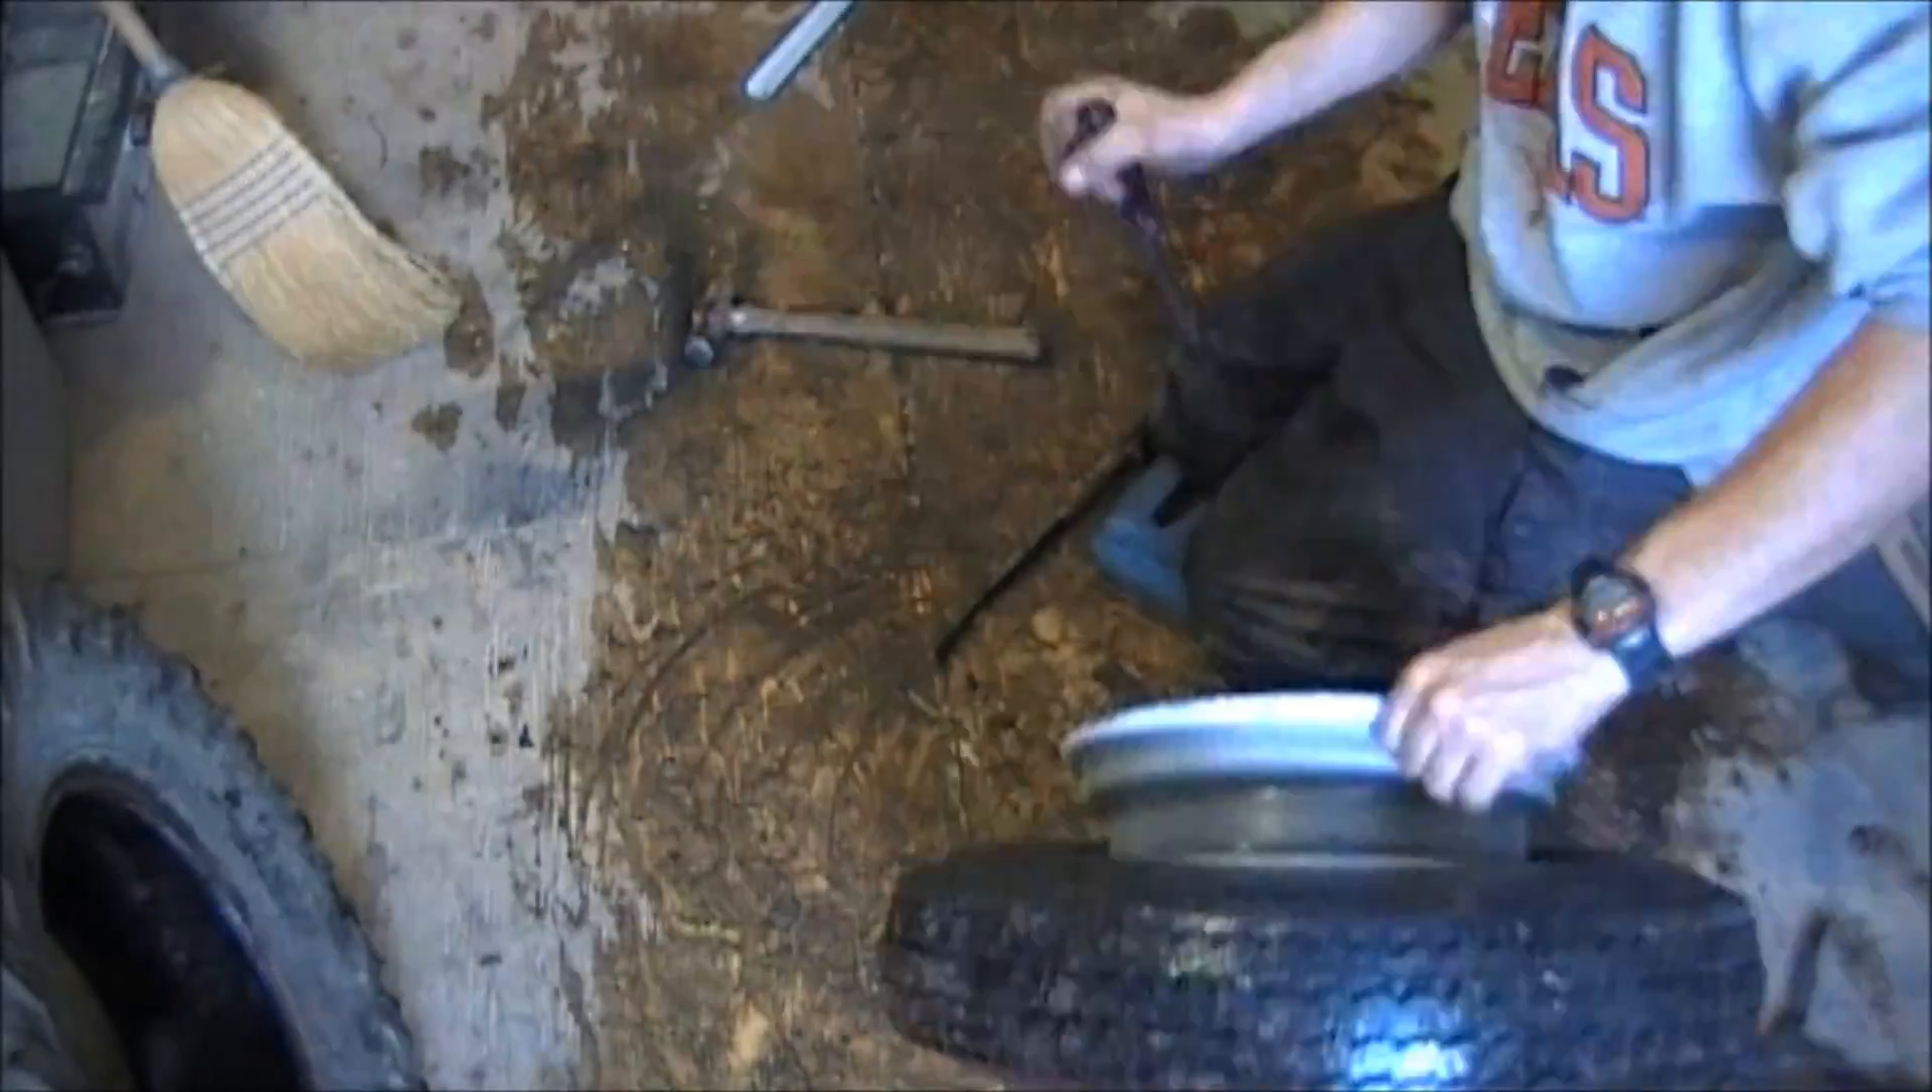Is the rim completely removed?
No.